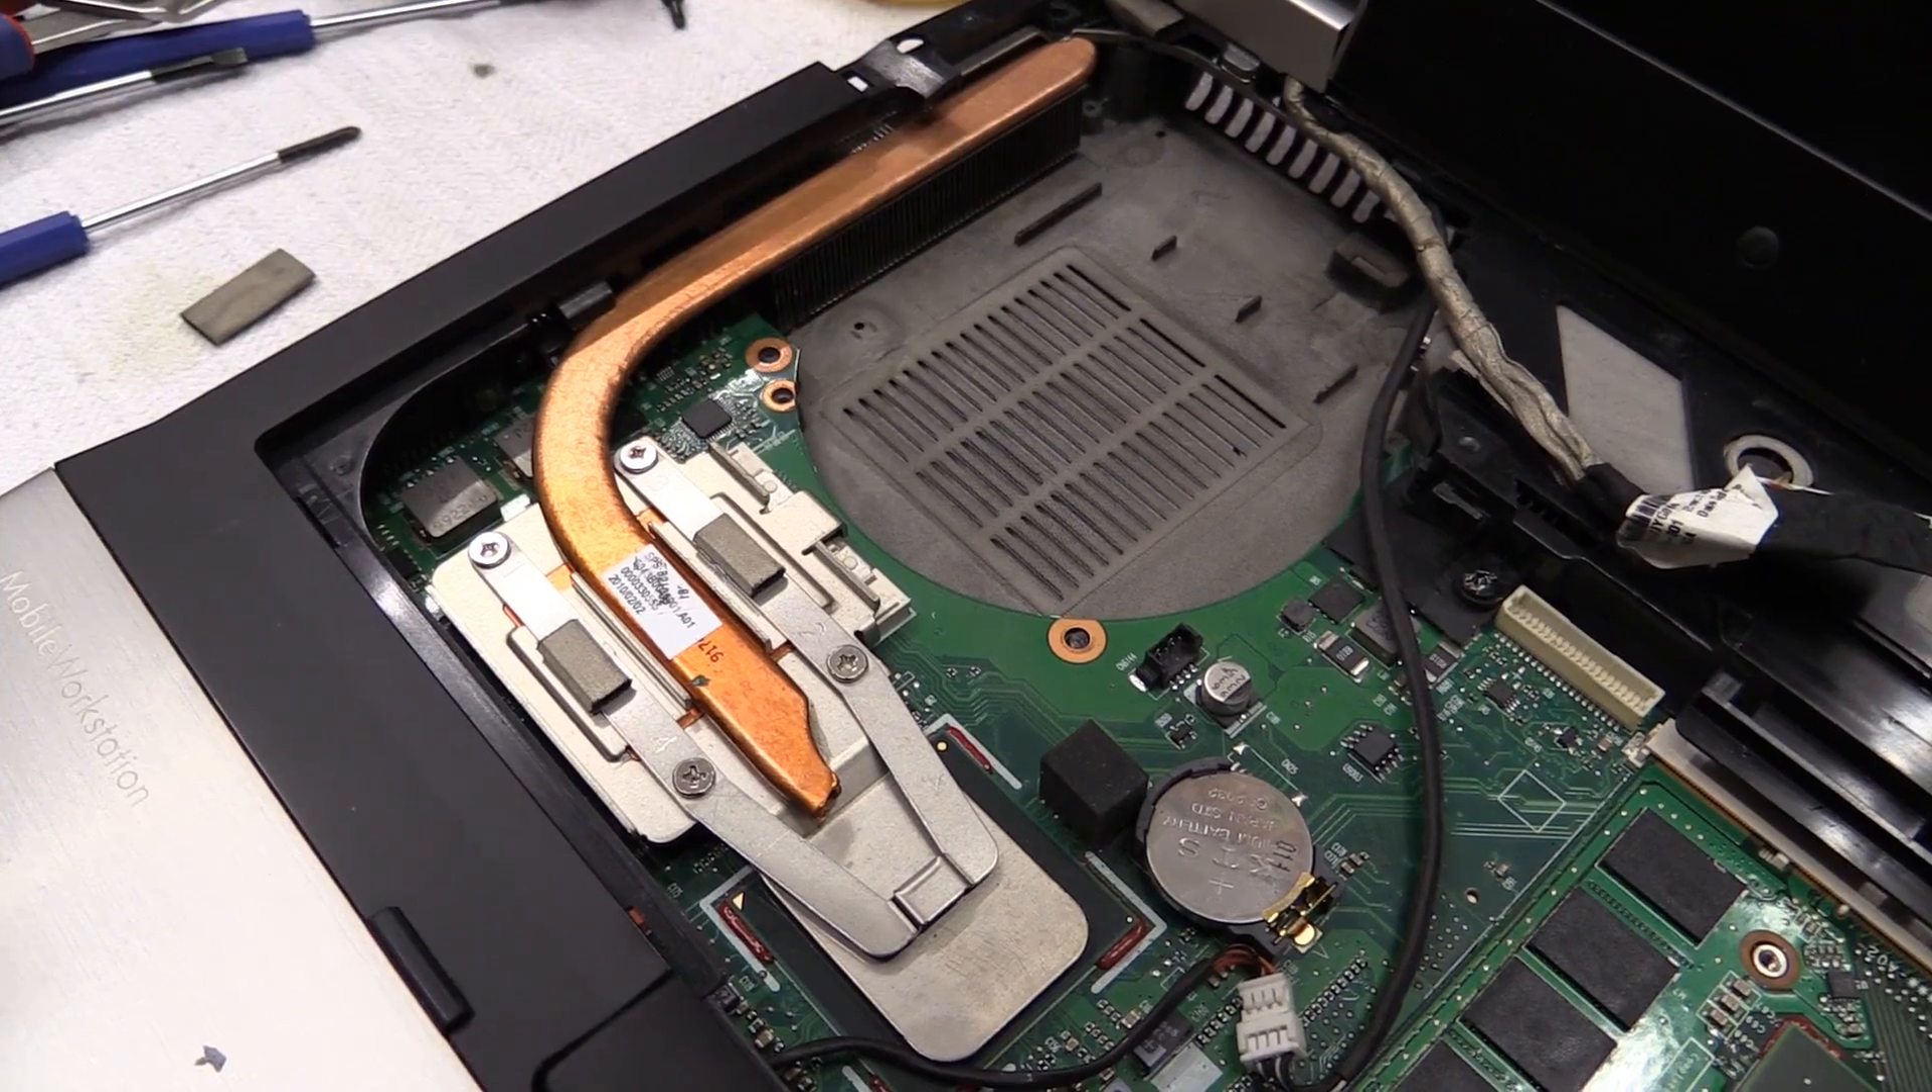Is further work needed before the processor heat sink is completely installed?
No.